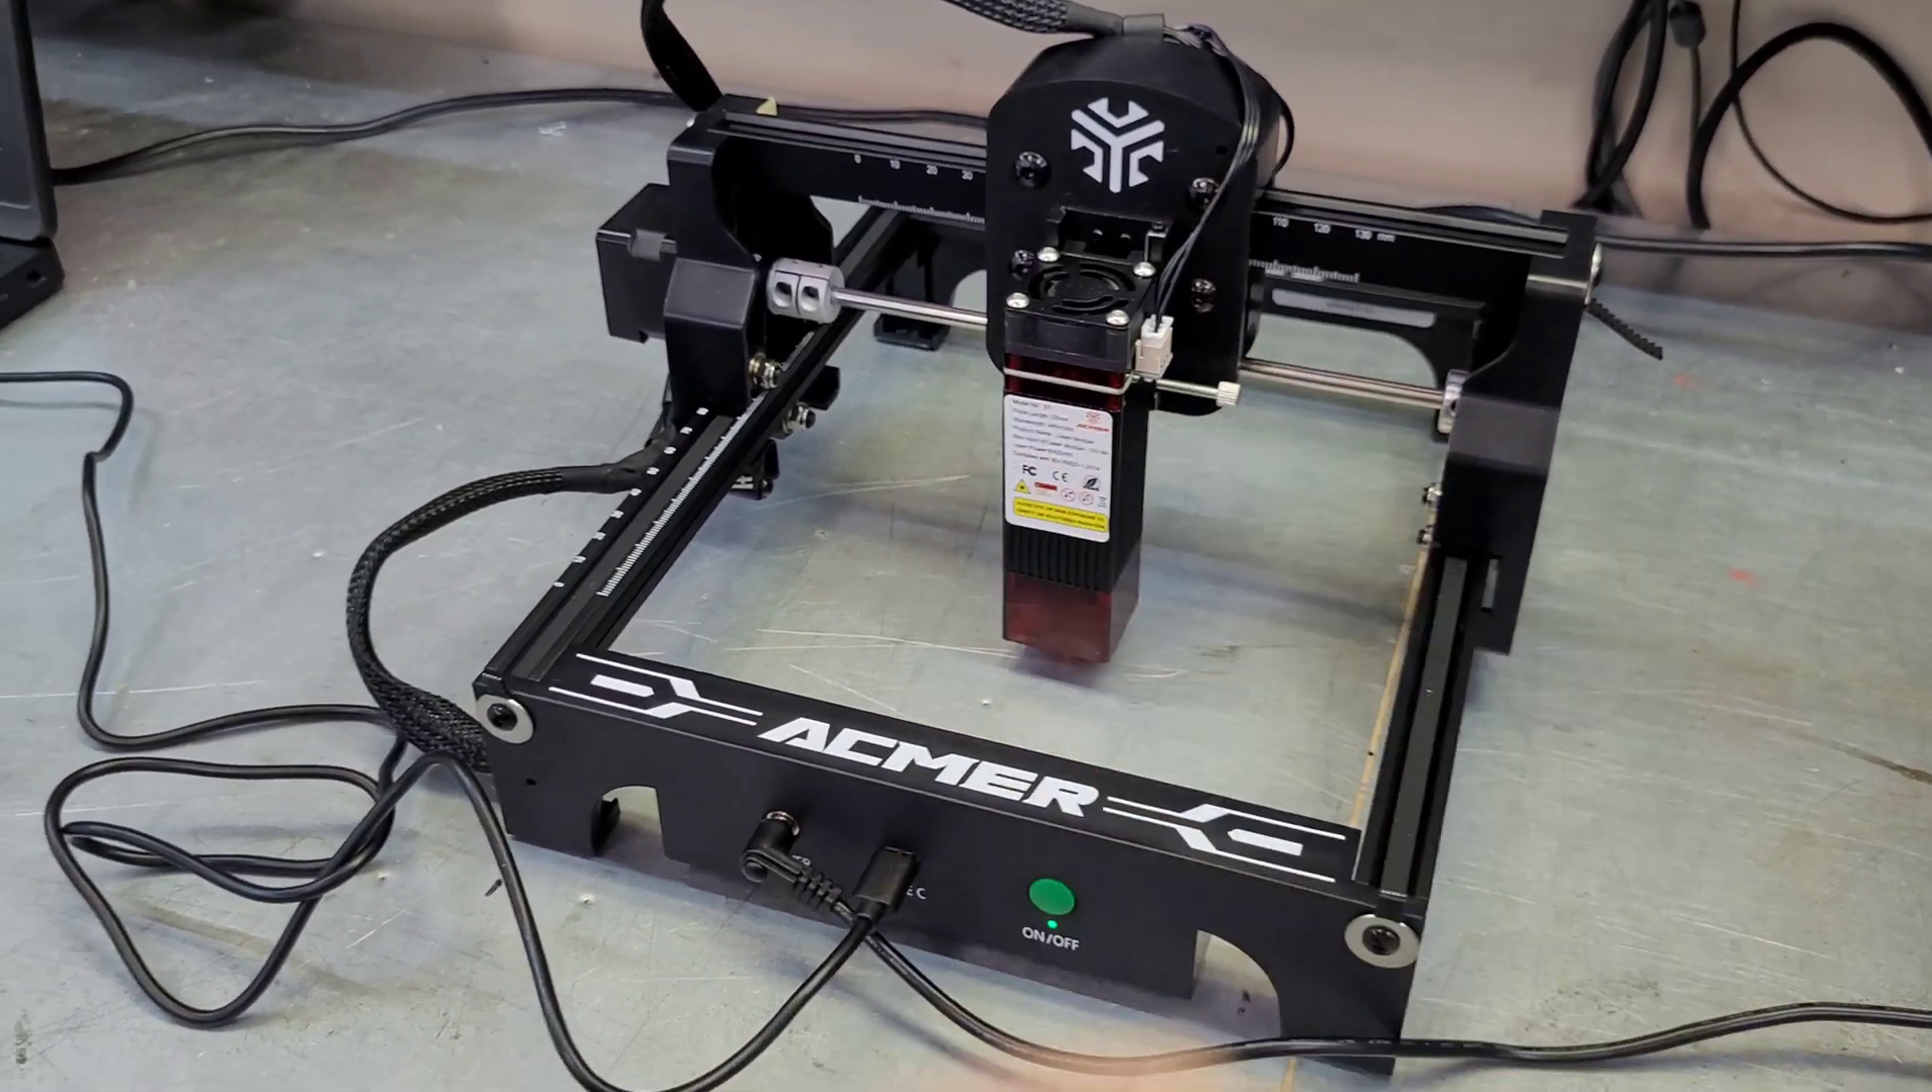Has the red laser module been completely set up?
Yes.